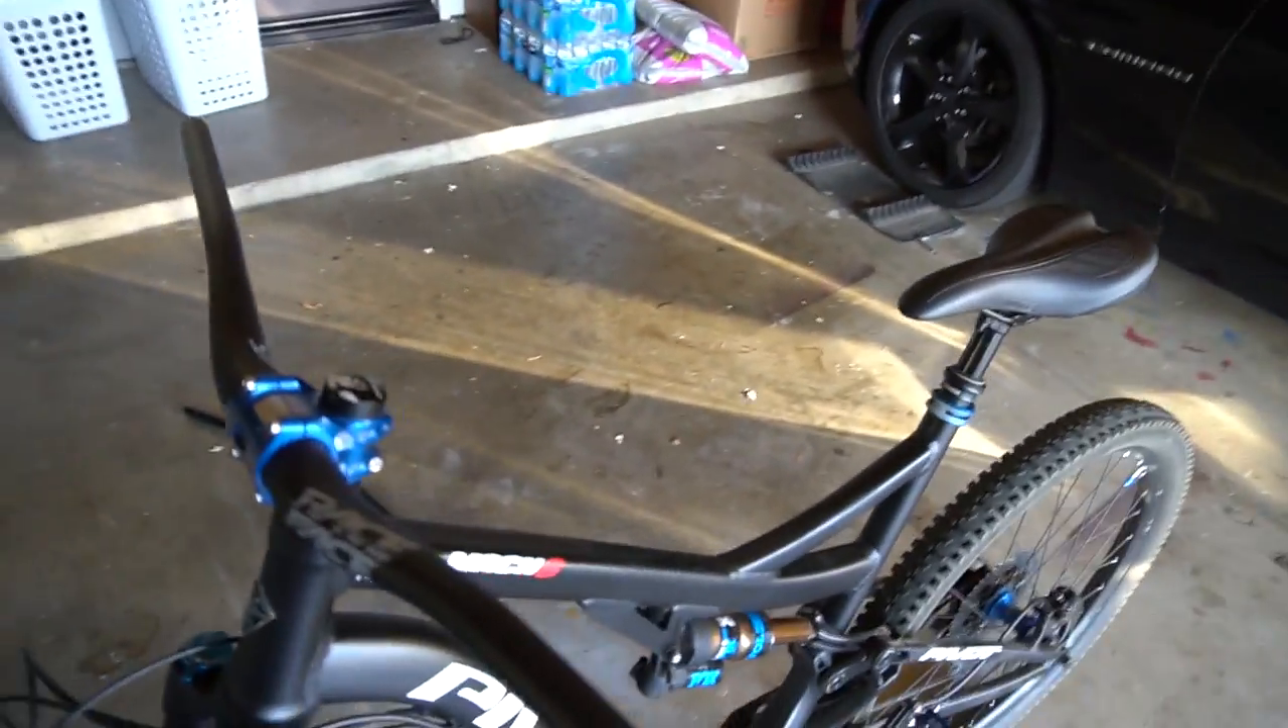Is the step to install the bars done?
Yes.